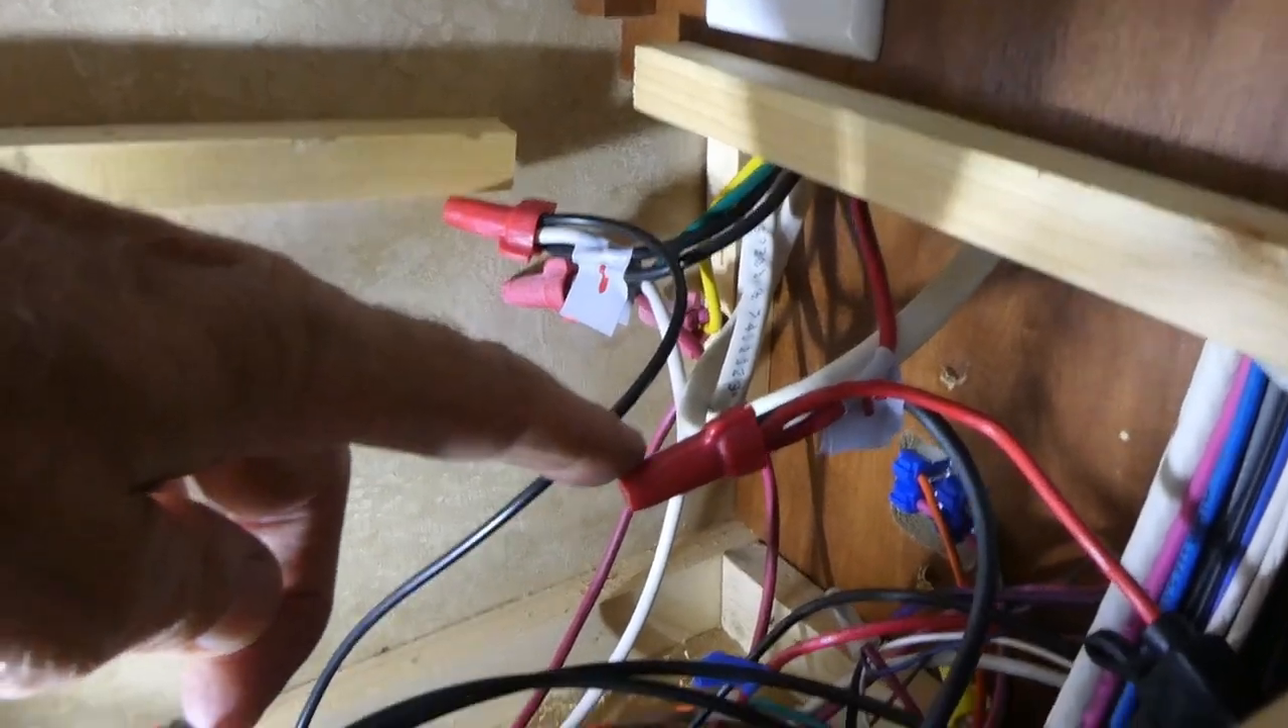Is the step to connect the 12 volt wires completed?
Yes.